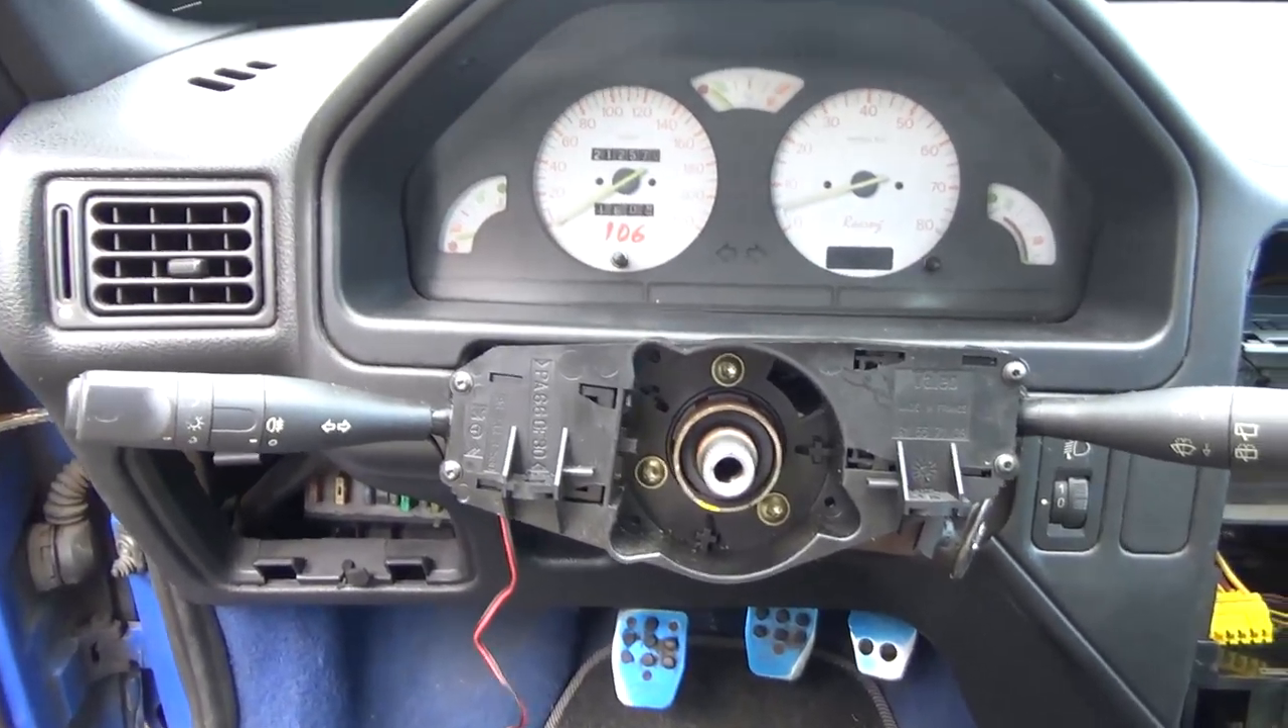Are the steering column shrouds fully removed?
Yes.